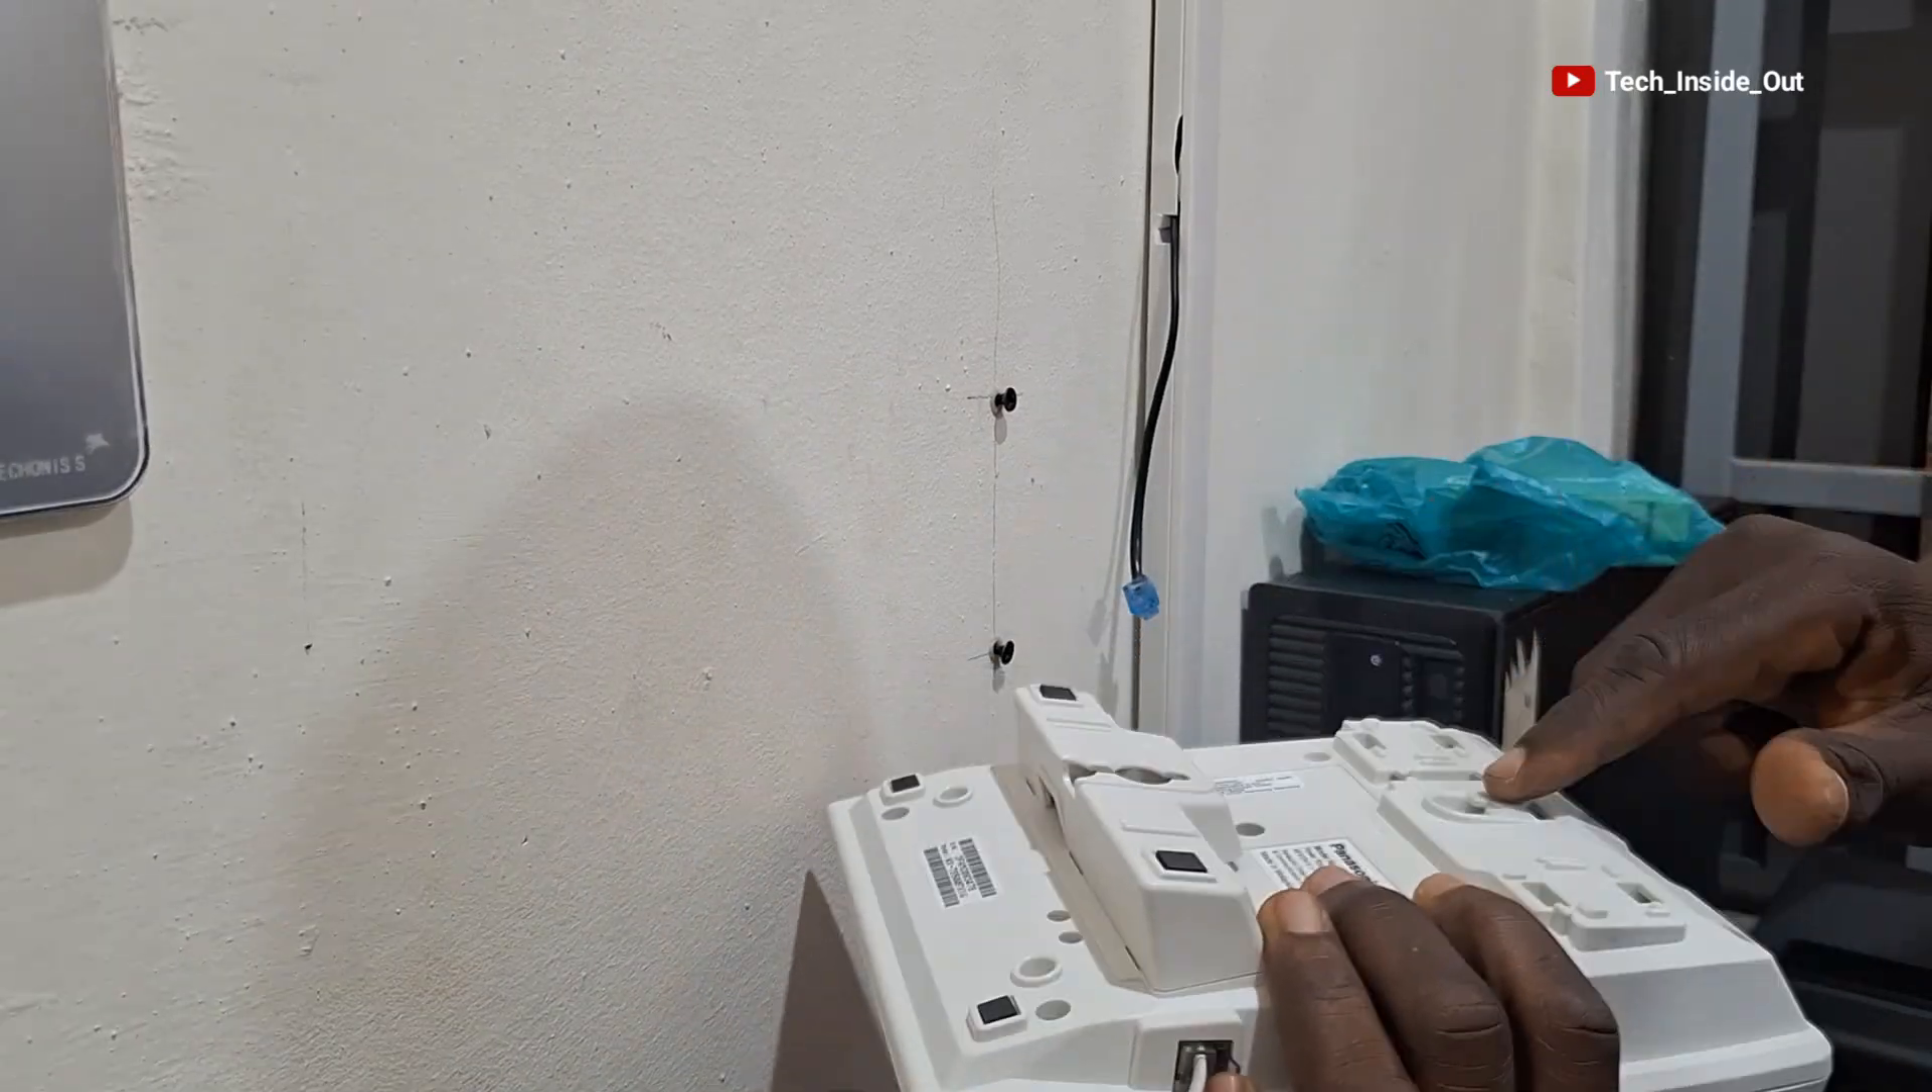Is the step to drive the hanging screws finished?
Yes.